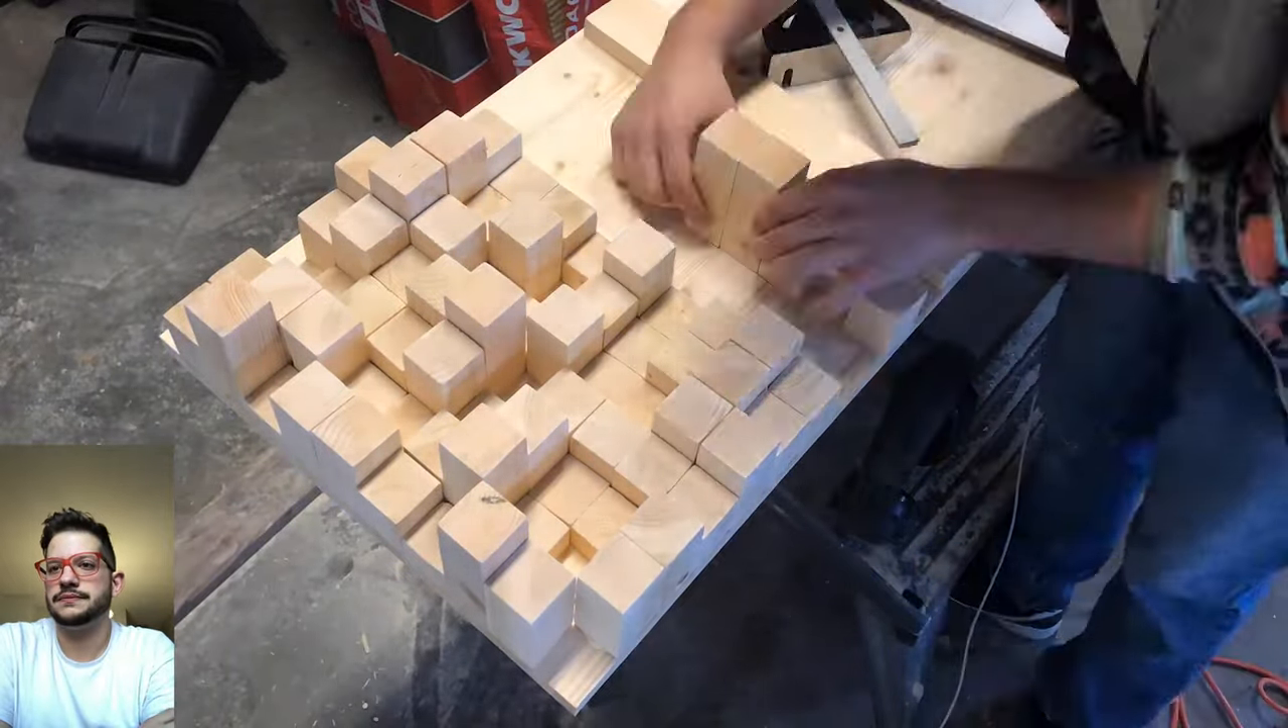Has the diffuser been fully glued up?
No.